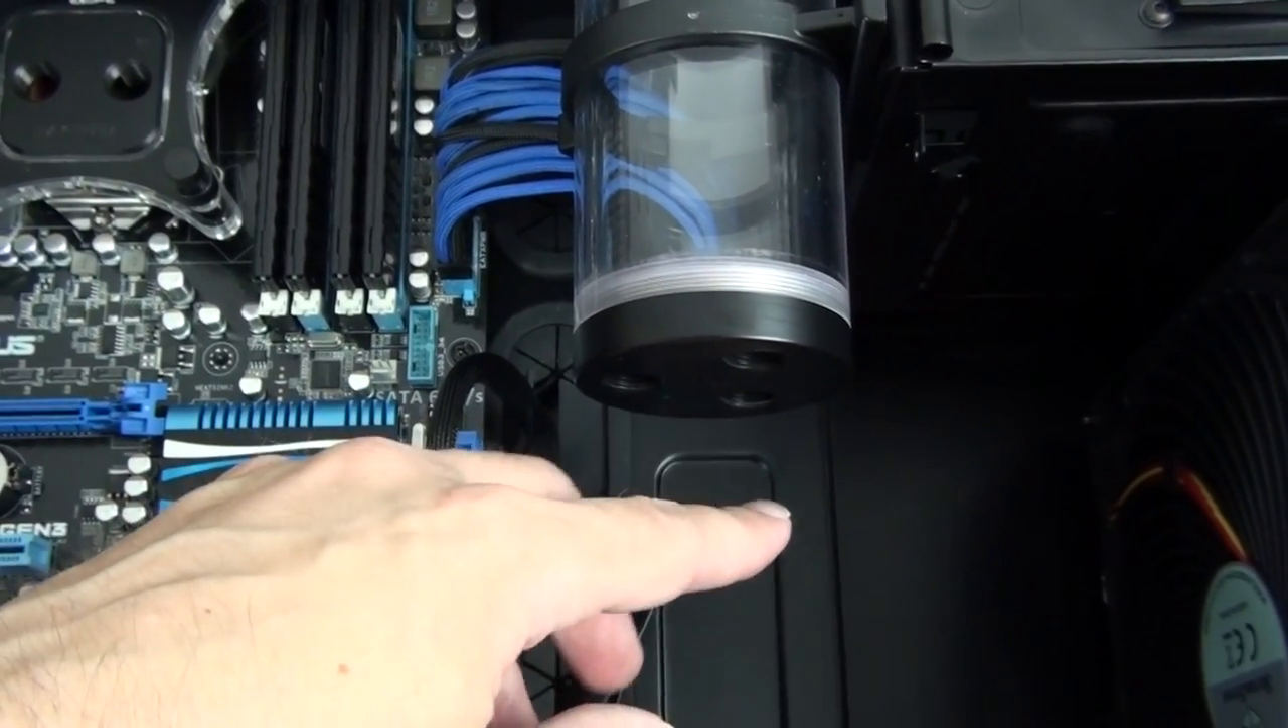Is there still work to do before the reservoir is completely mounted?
No.